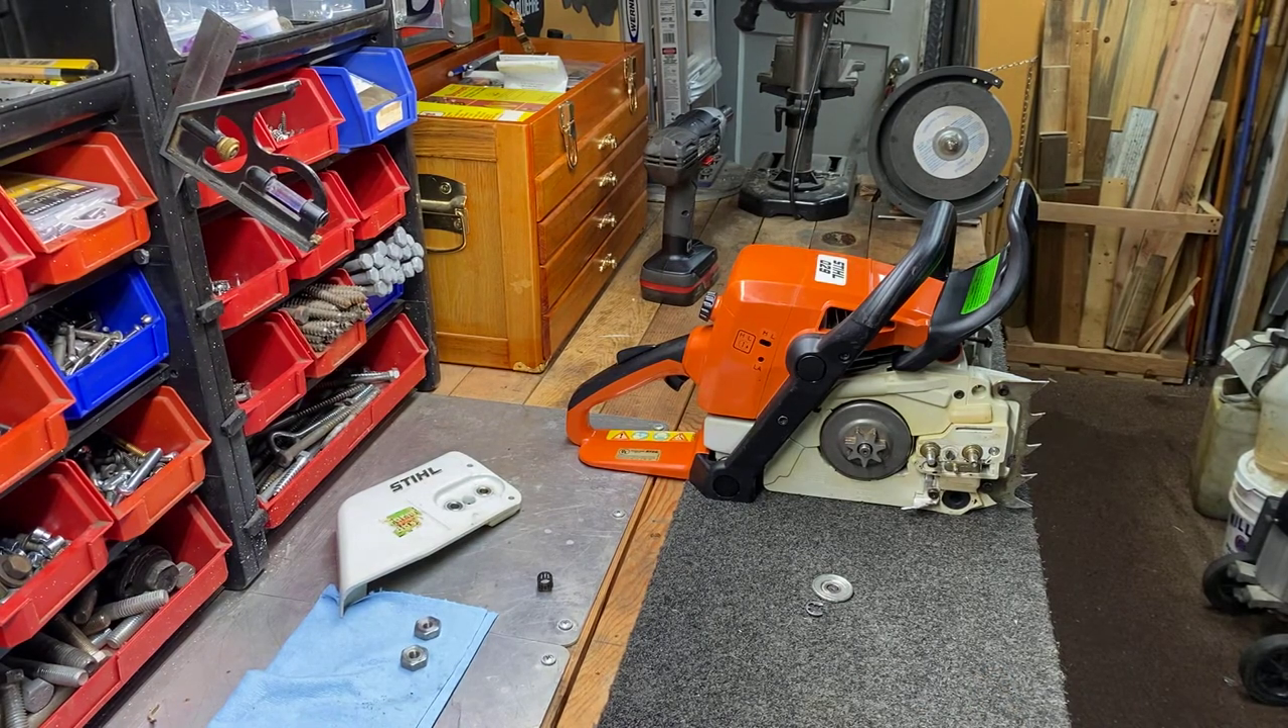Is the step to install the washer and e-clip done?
No.